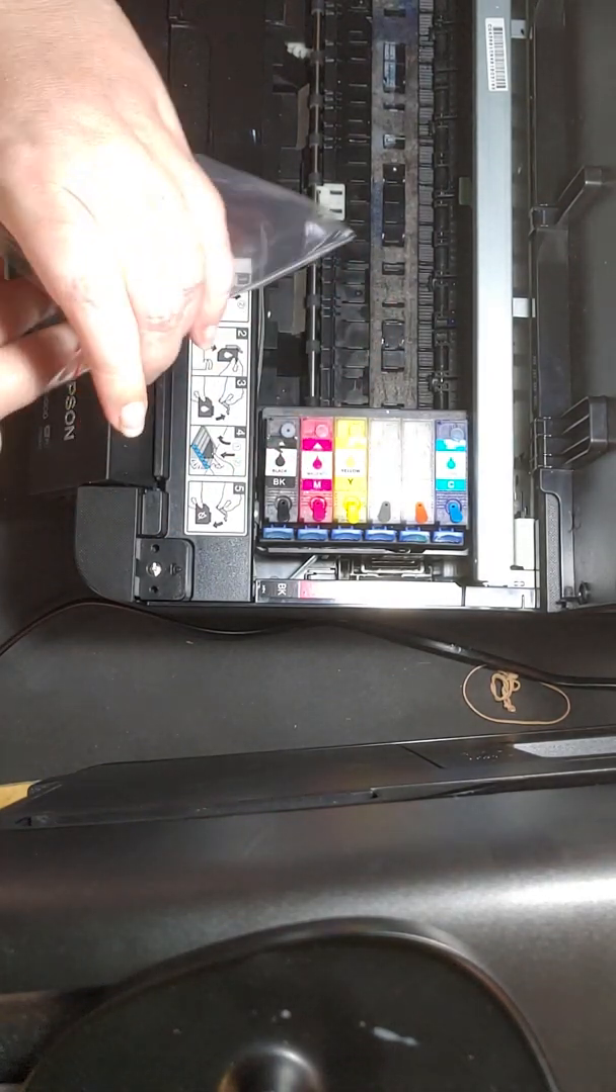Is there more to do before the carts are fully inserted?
No.